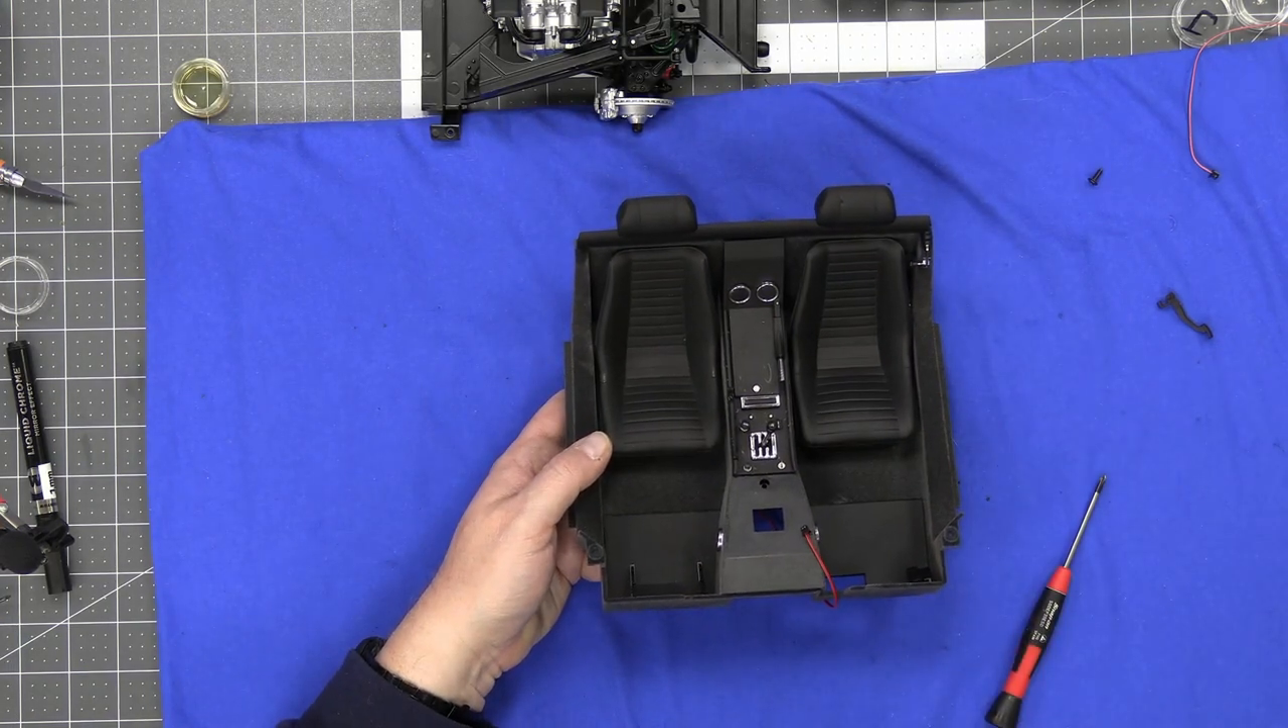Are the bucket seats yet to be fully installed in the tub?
No.